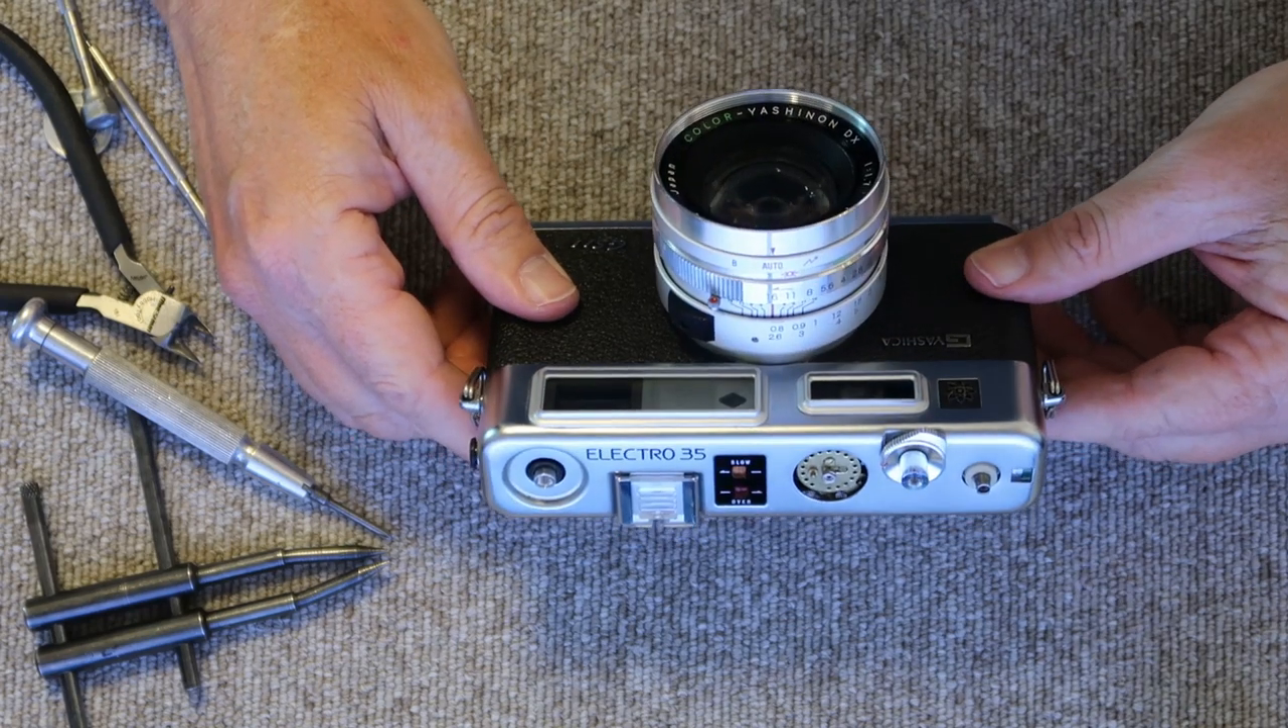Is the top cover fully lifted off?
No.